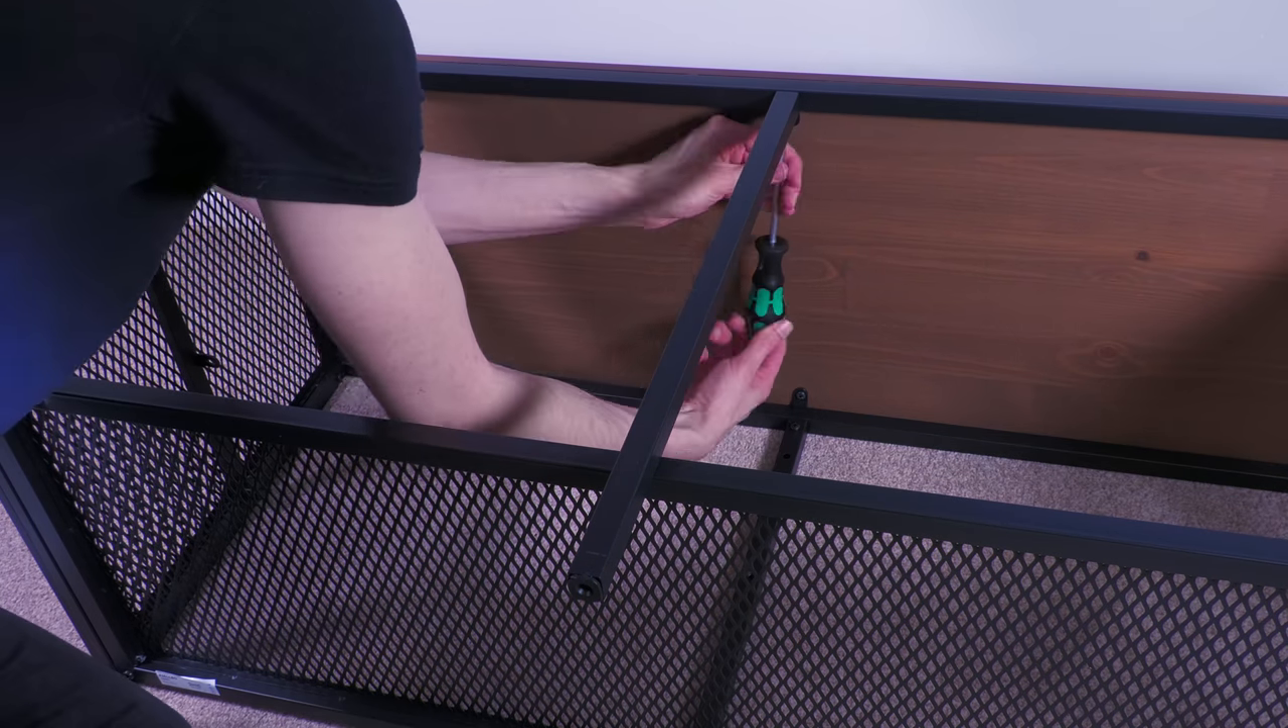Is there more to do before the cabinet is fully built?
Yes.